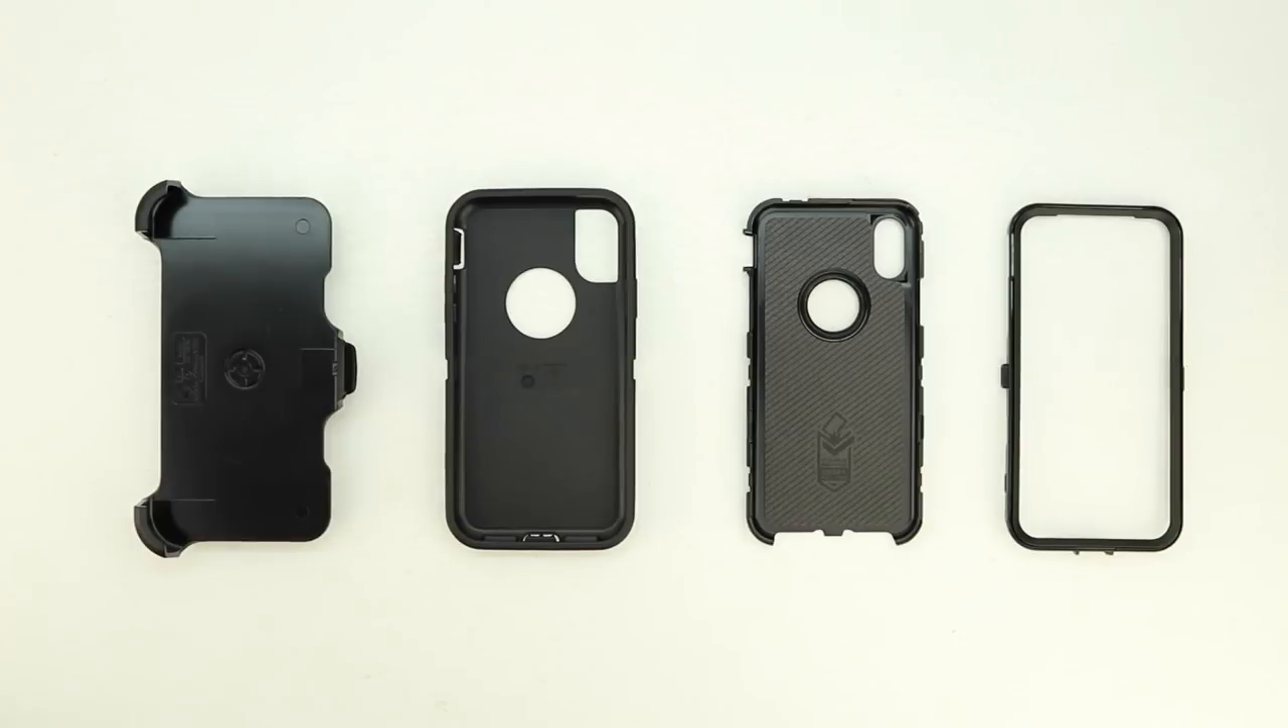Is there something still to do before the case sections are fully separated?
No.